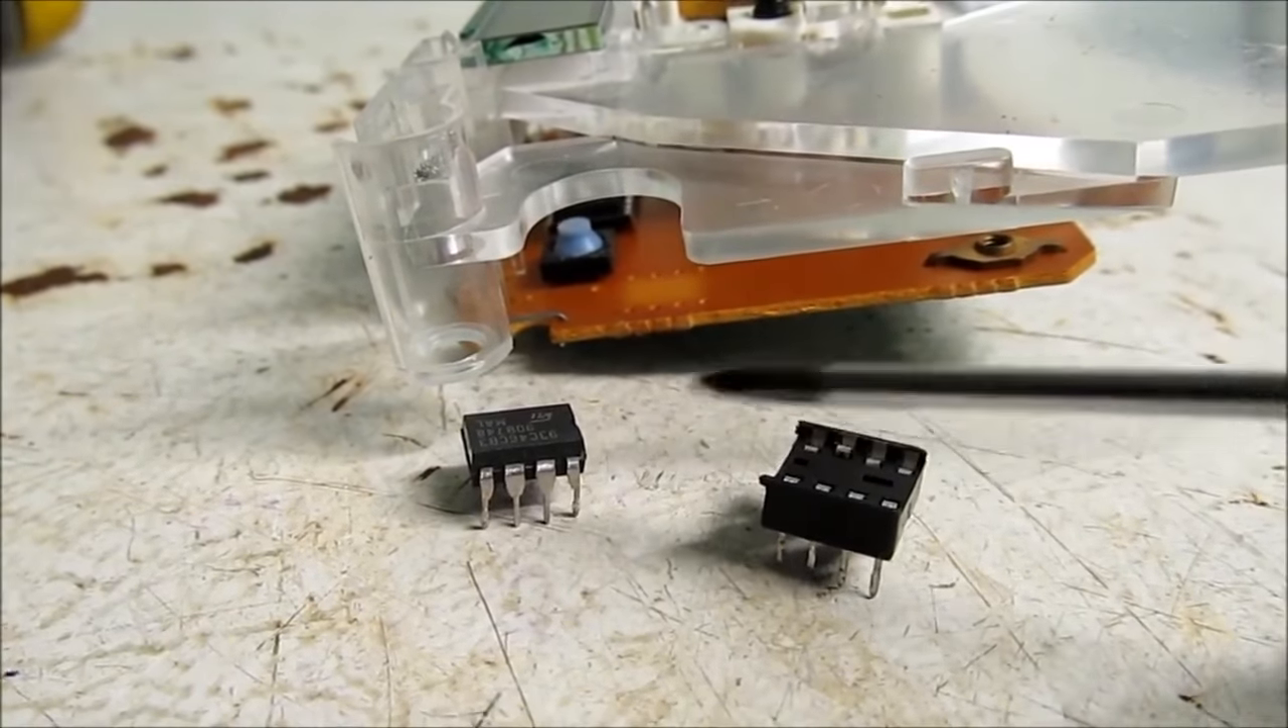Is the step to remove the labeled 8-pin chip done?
Yes.